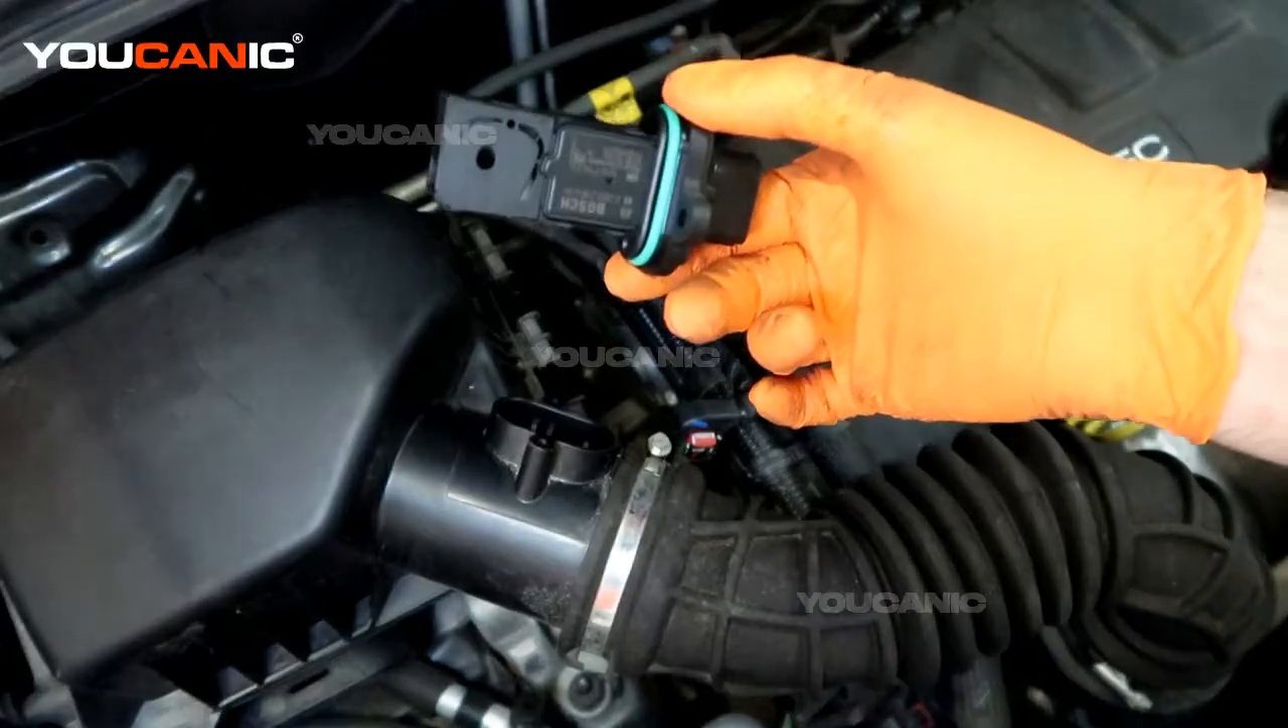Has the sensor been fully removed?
Yes.